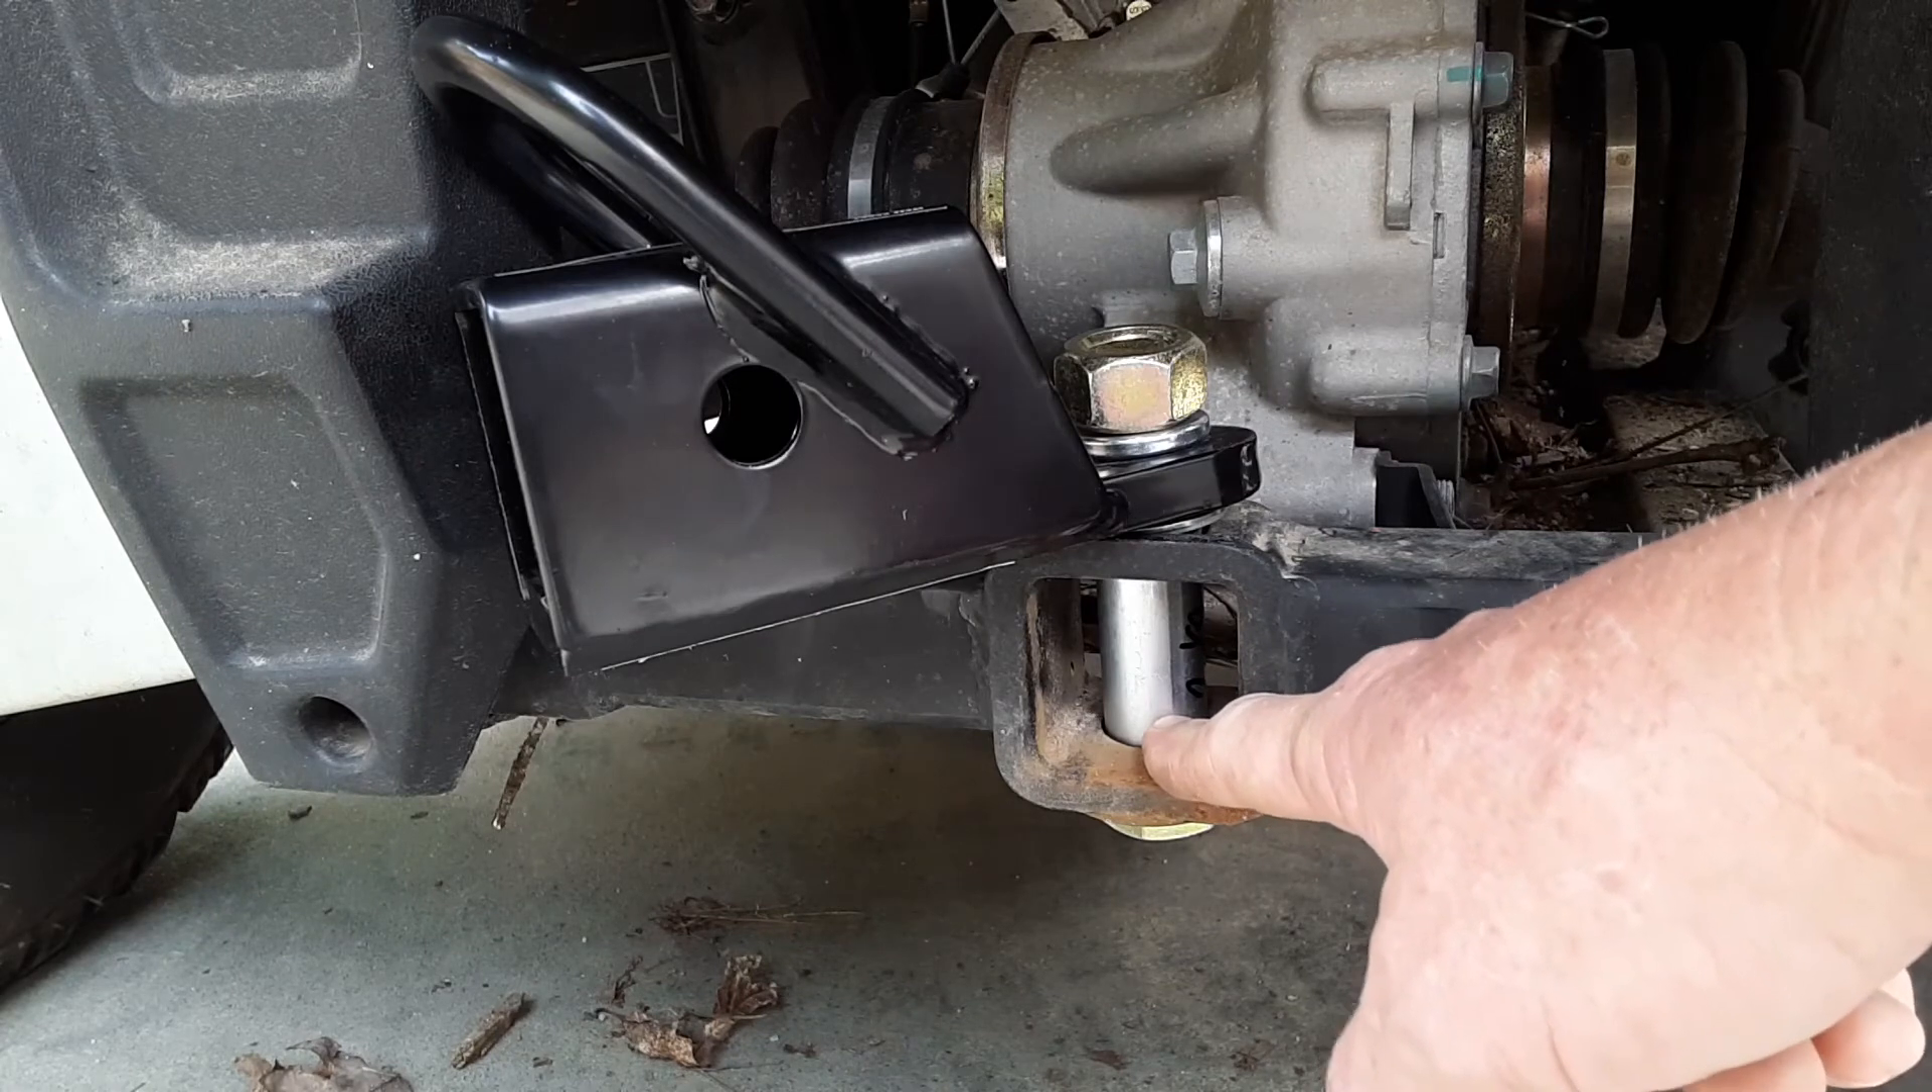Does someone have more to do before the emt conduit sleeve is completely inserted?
No.